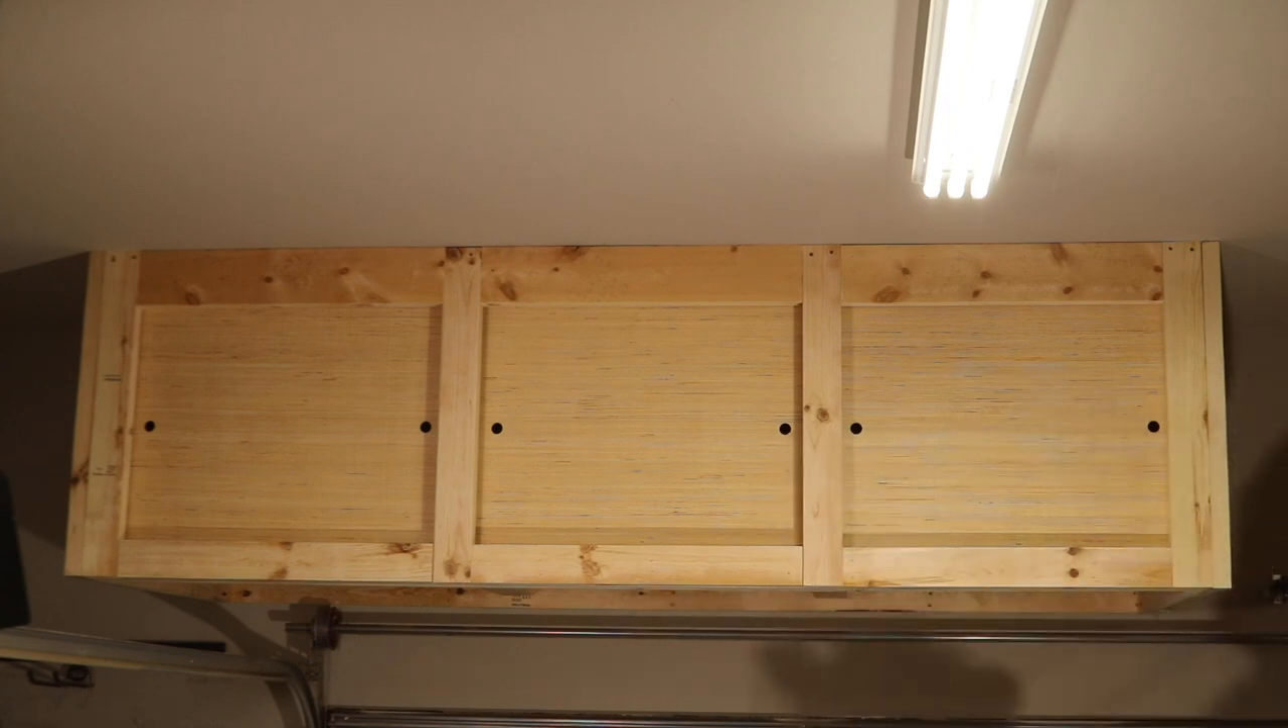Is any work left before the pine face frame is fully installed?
No.